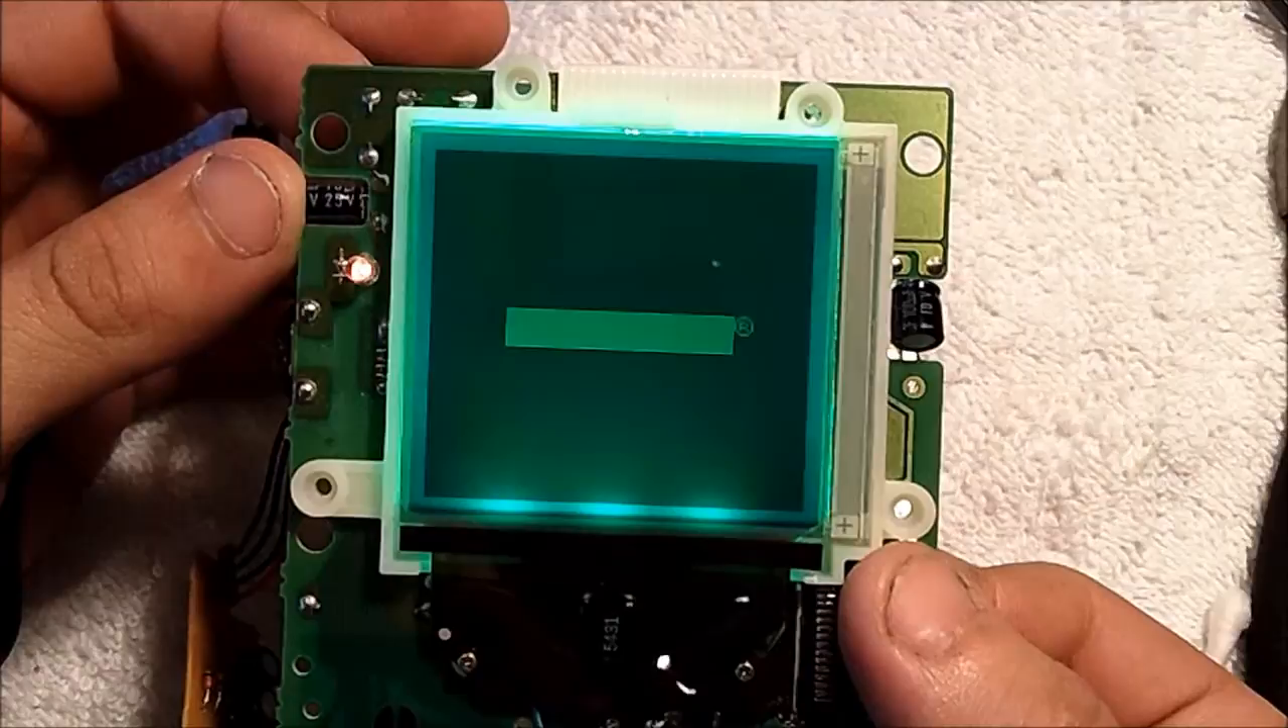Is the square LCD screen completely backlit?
Yes.